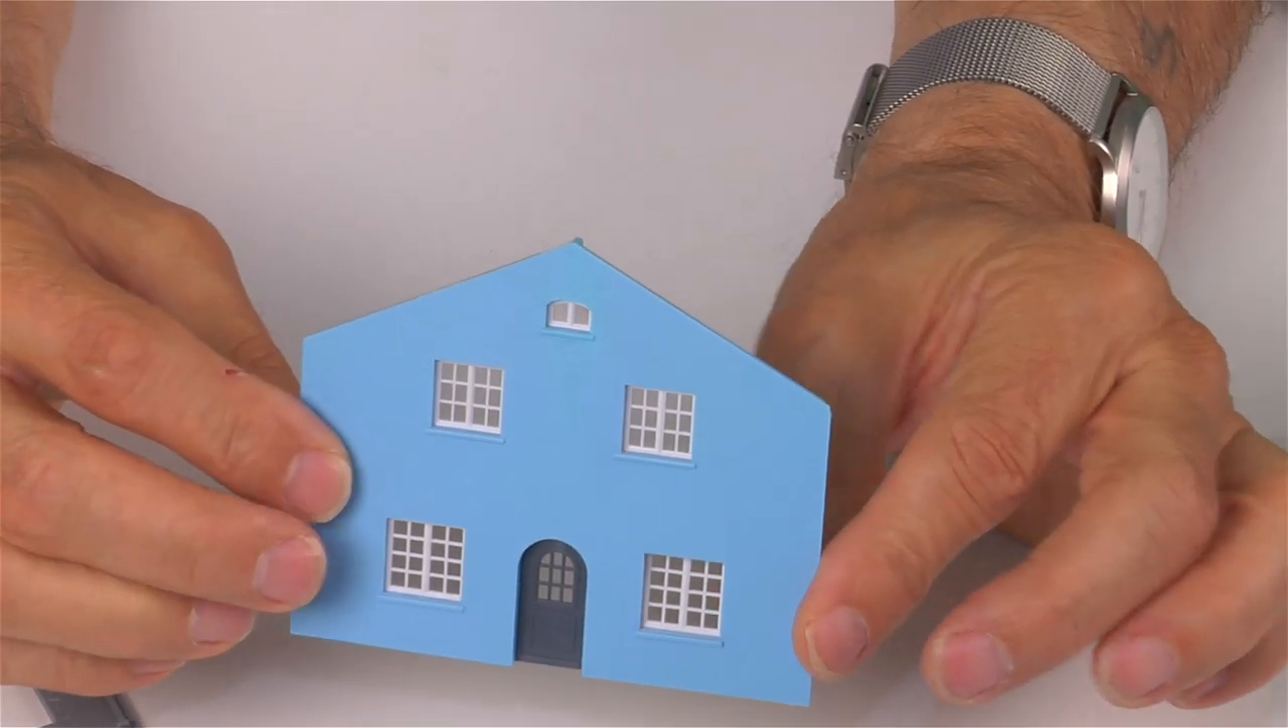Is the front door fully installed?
Yes.